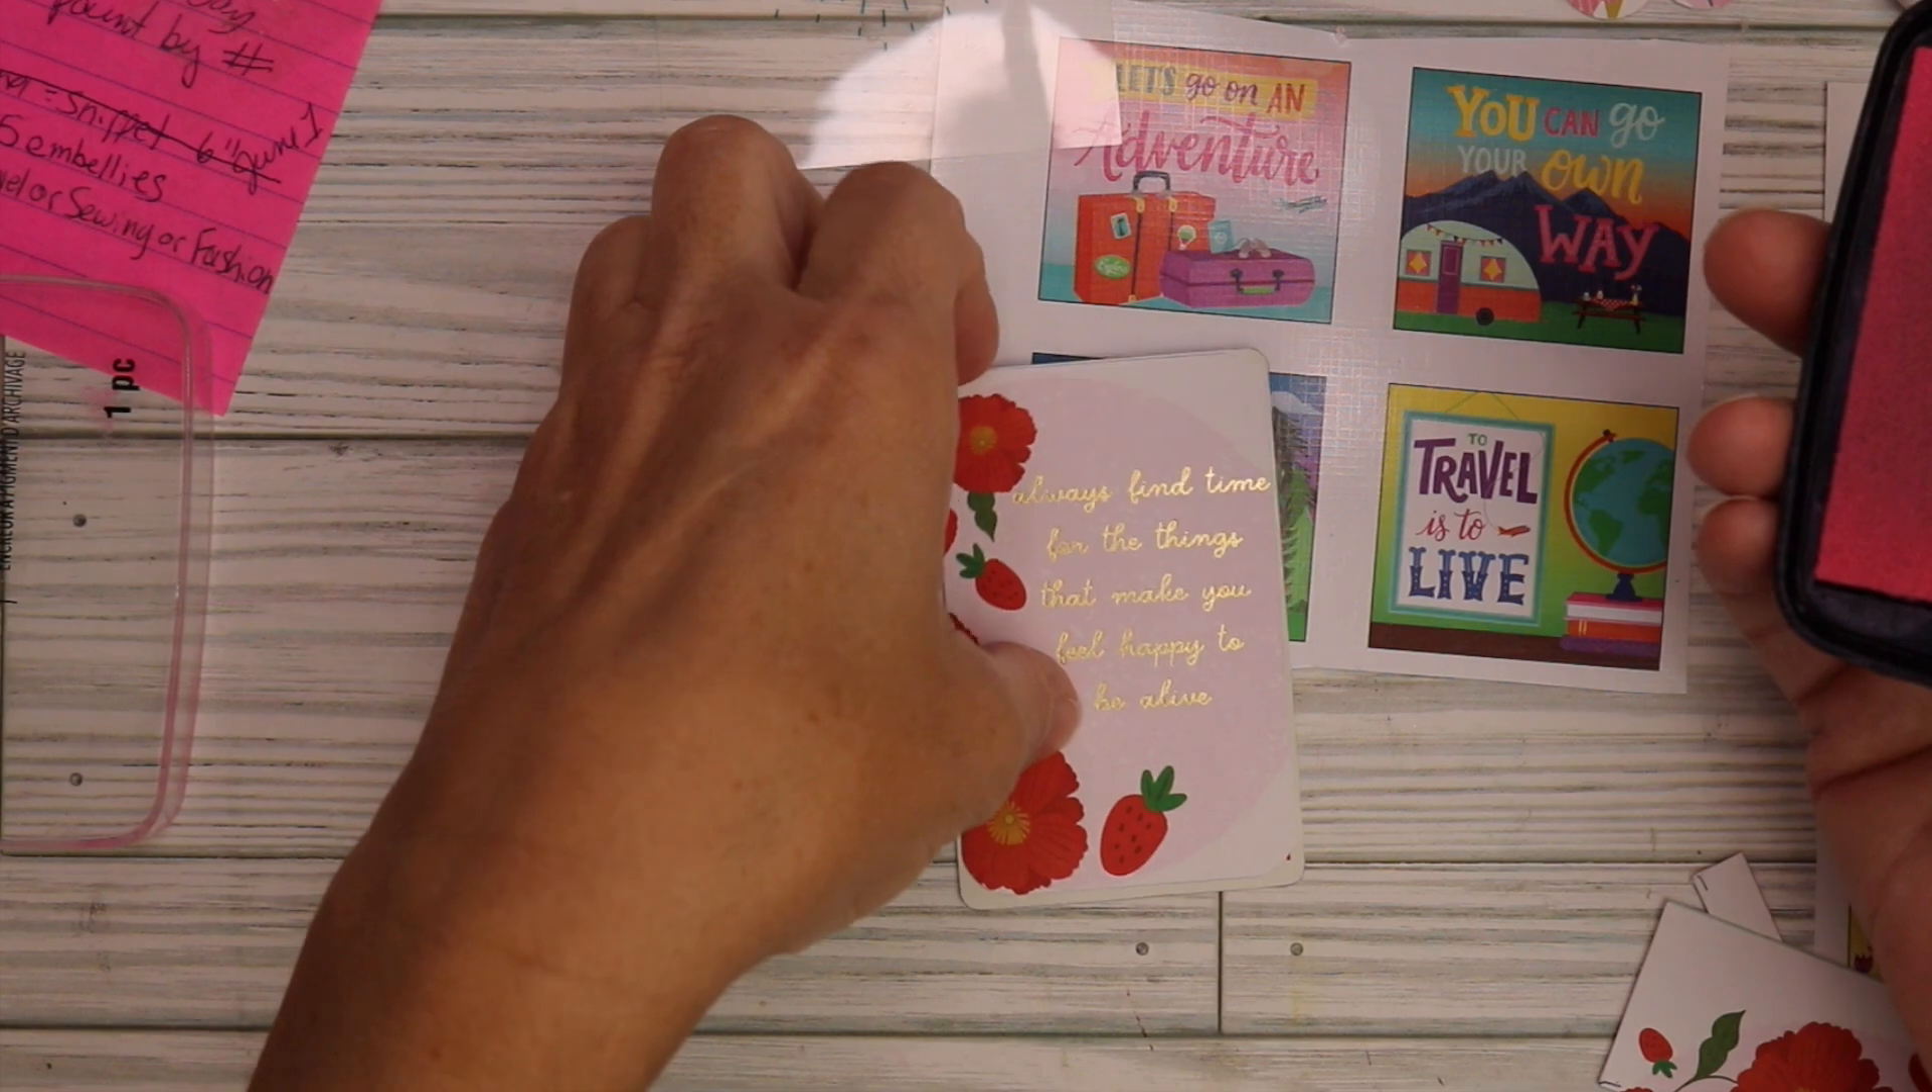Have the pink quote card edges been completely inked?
No.